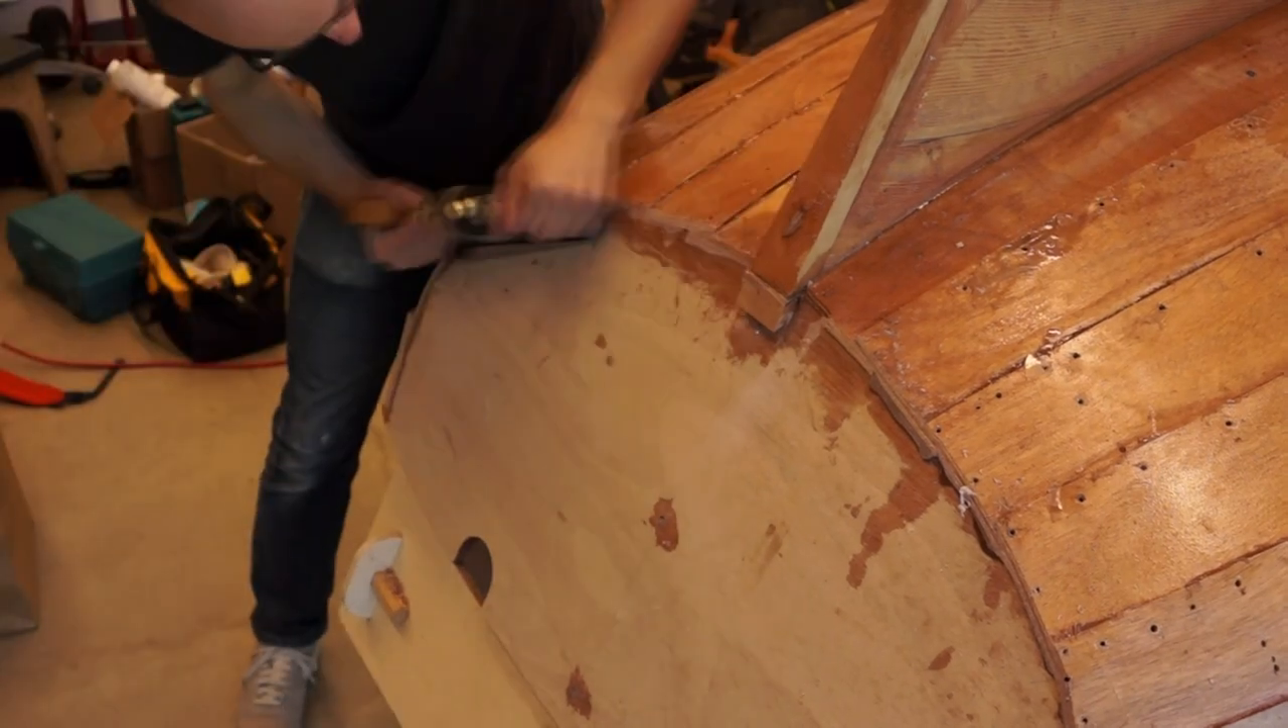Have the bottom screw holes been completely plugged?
No.